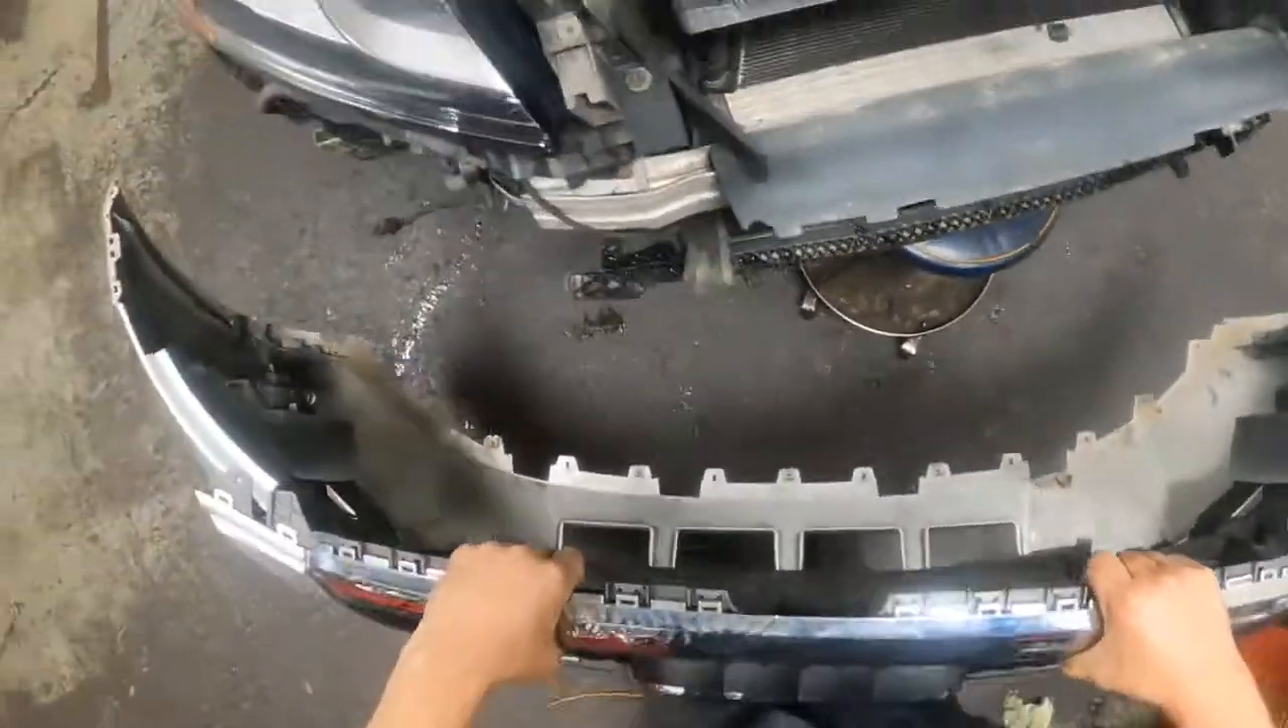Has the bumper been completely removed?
Yes.